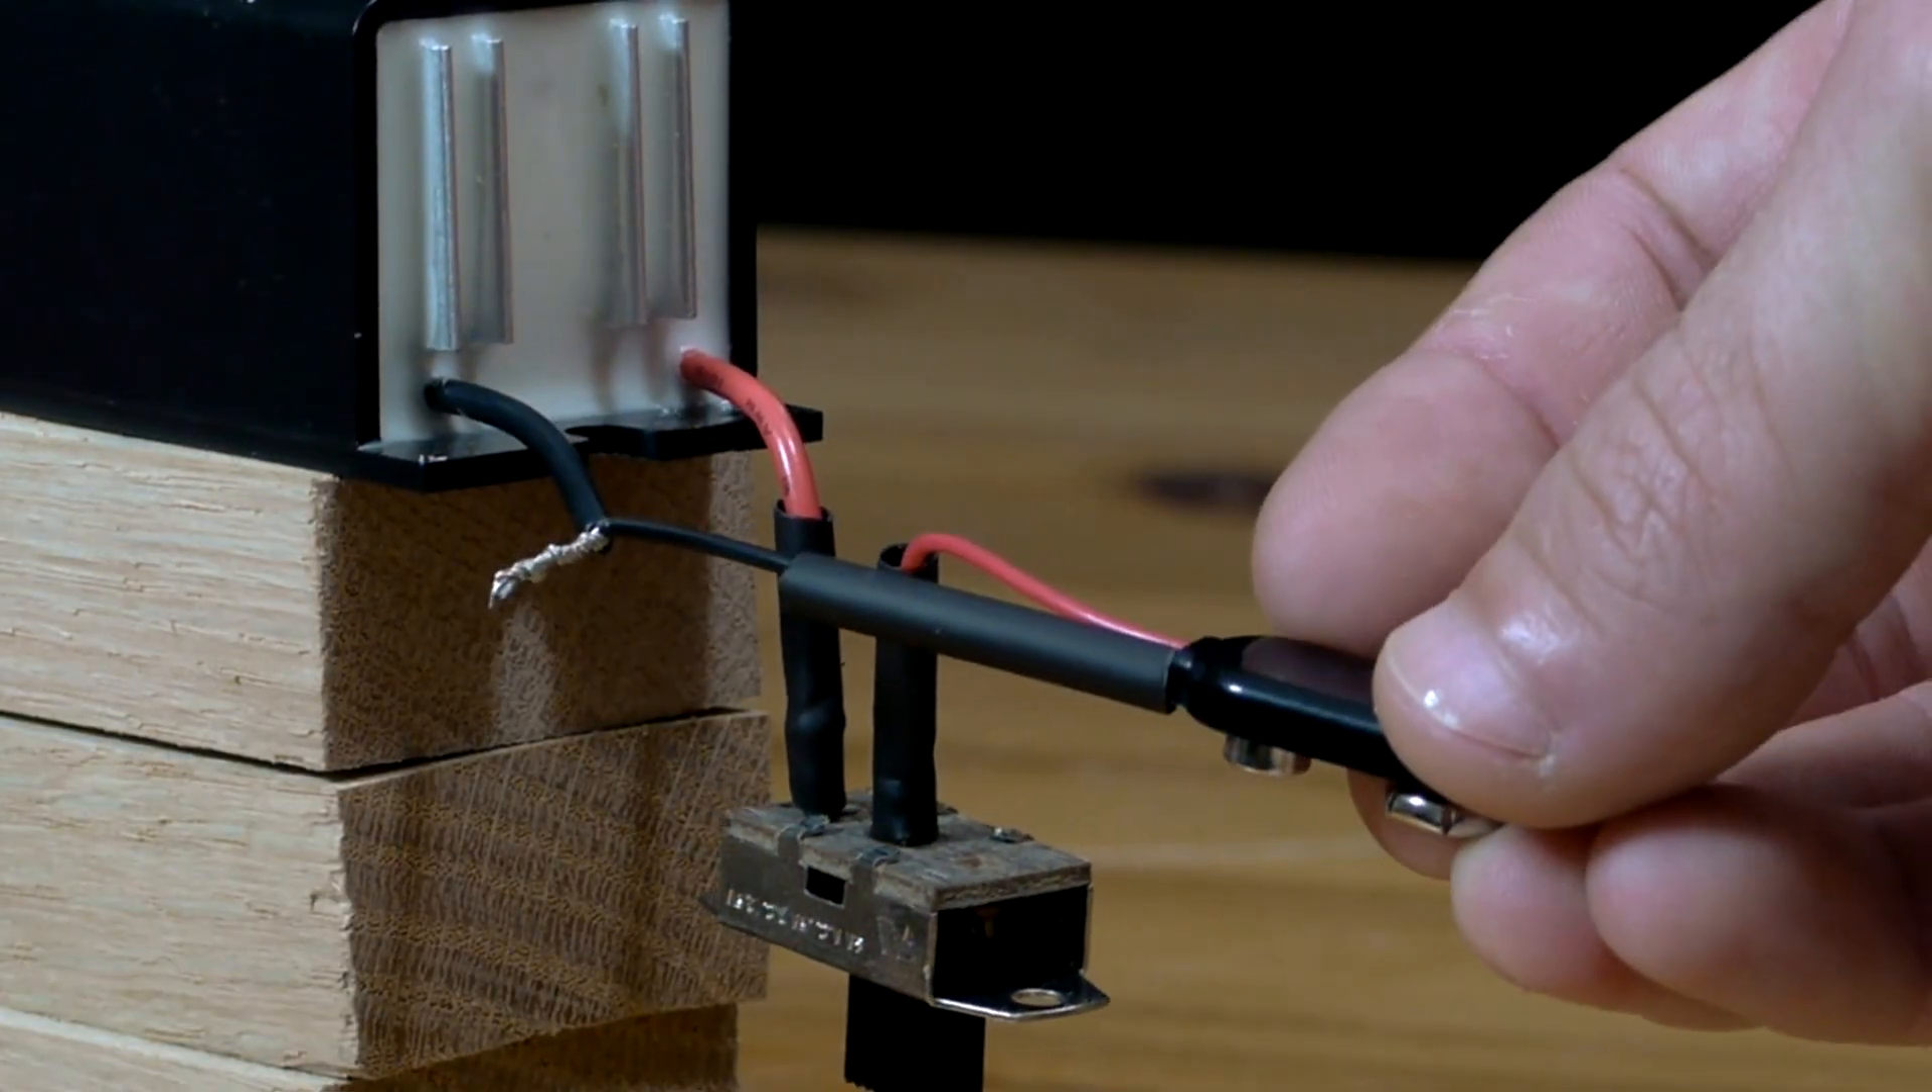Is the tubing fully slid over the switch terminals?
Yes.